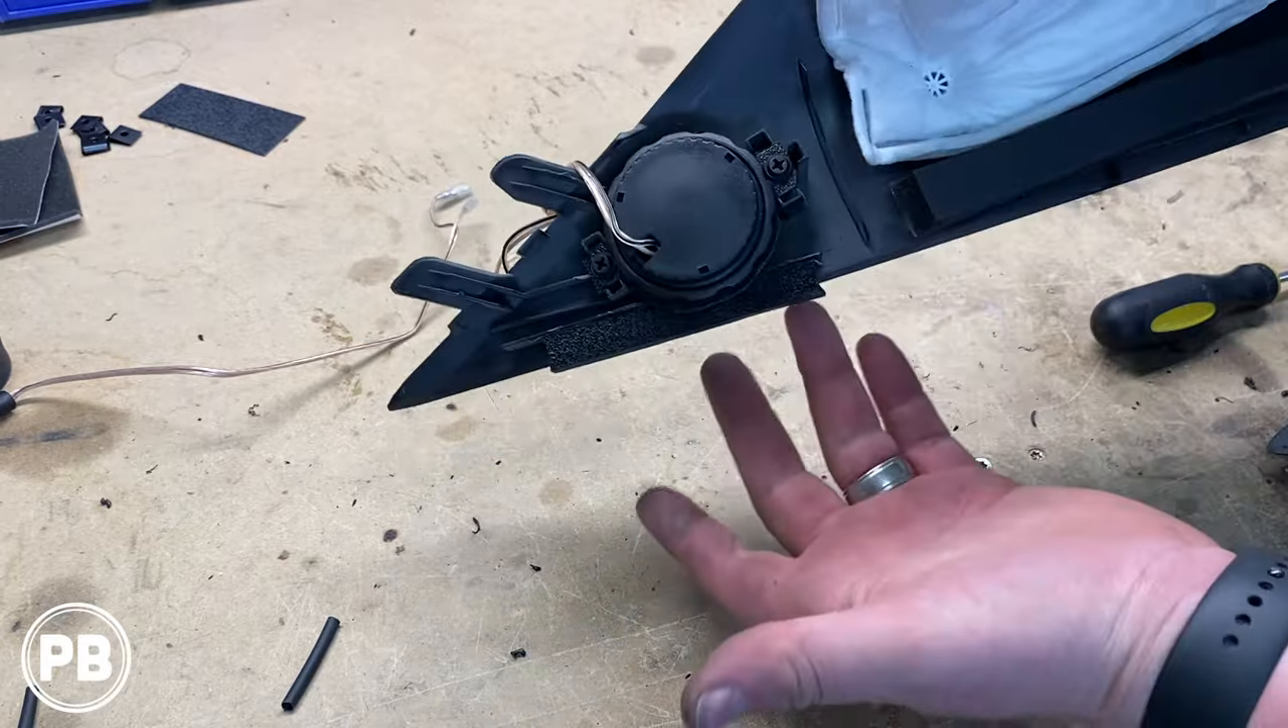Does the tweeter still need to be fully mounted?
No.